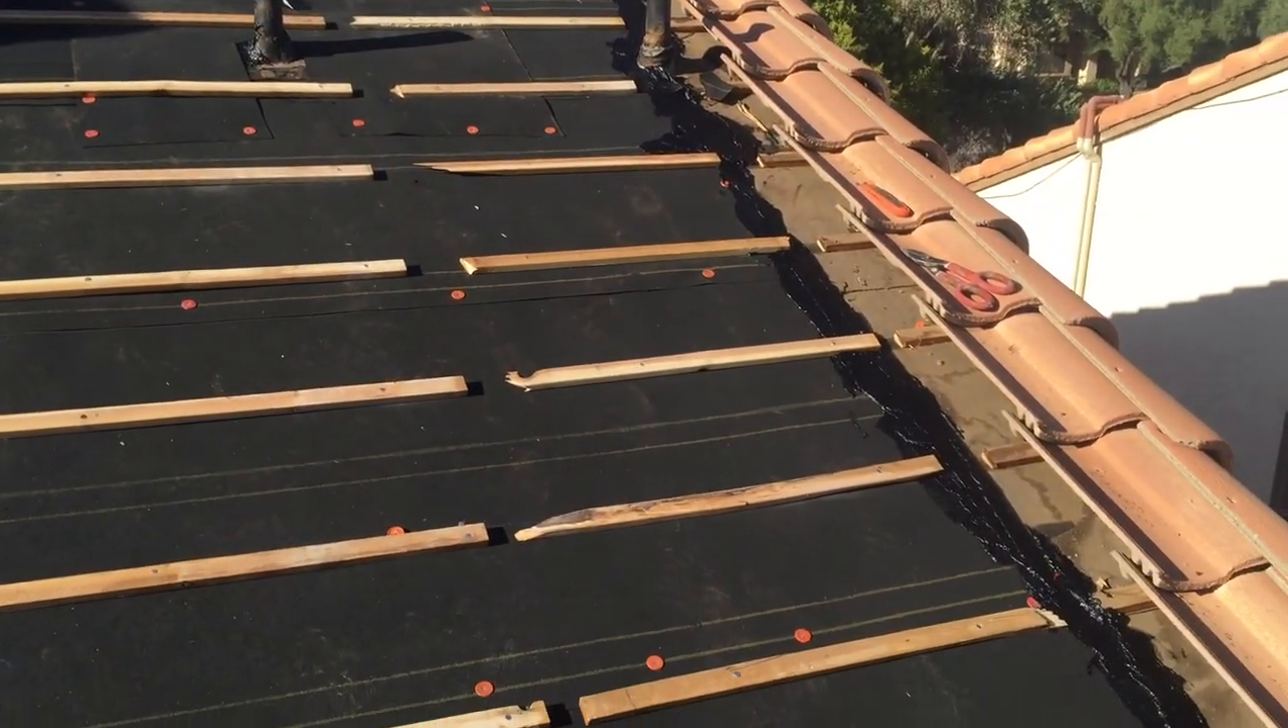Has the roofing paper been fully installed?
Yes.